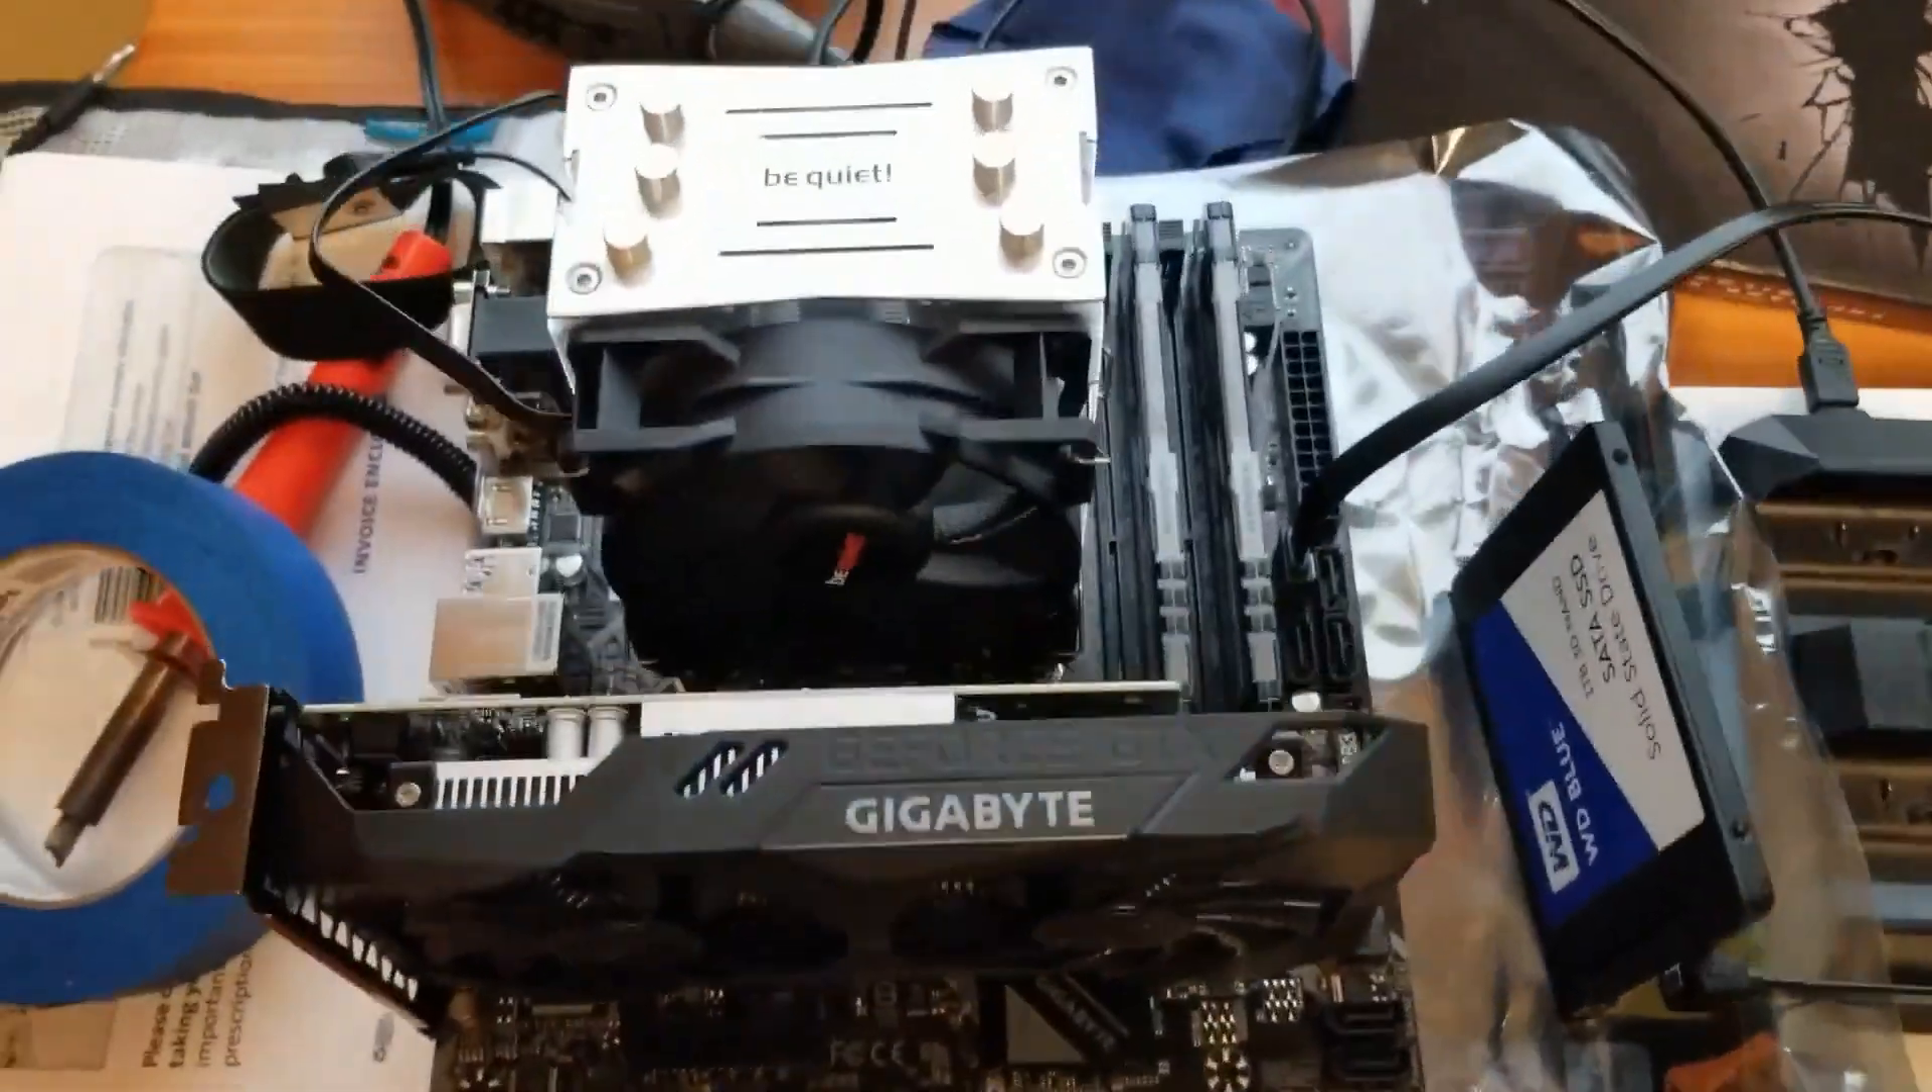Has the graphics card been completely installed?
Yes.